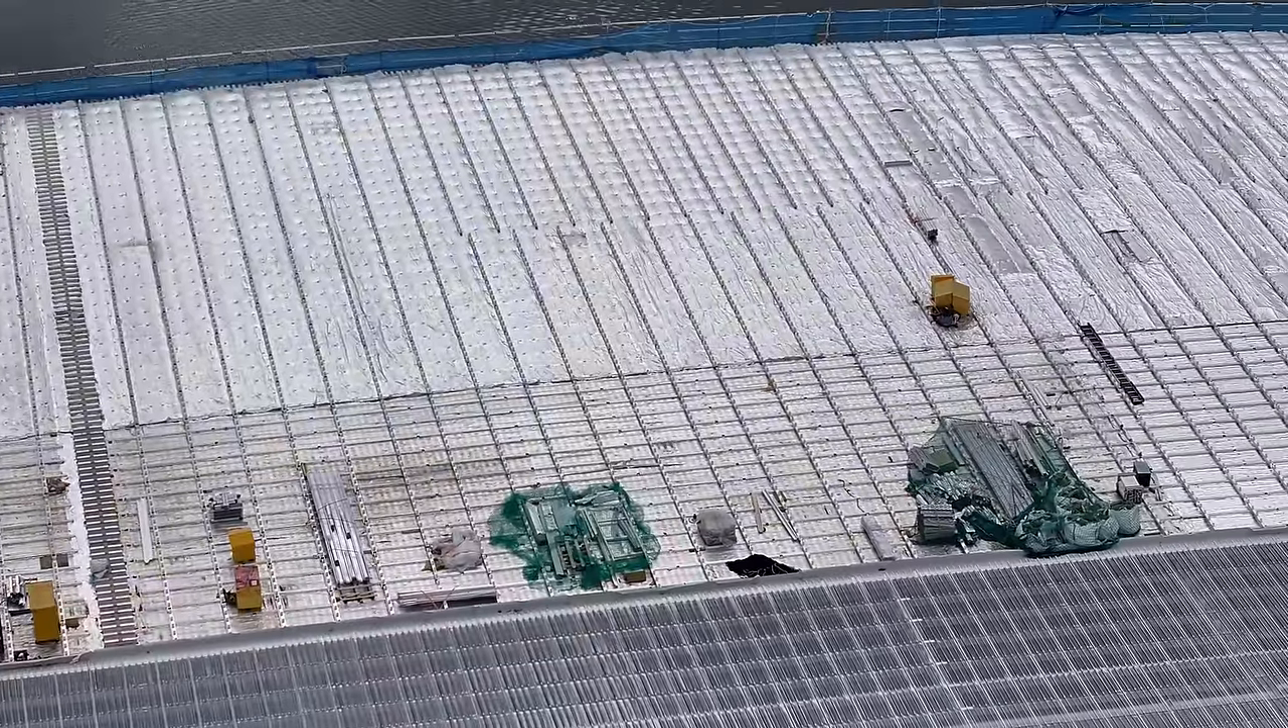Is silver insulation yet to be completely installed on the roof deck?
Yes.